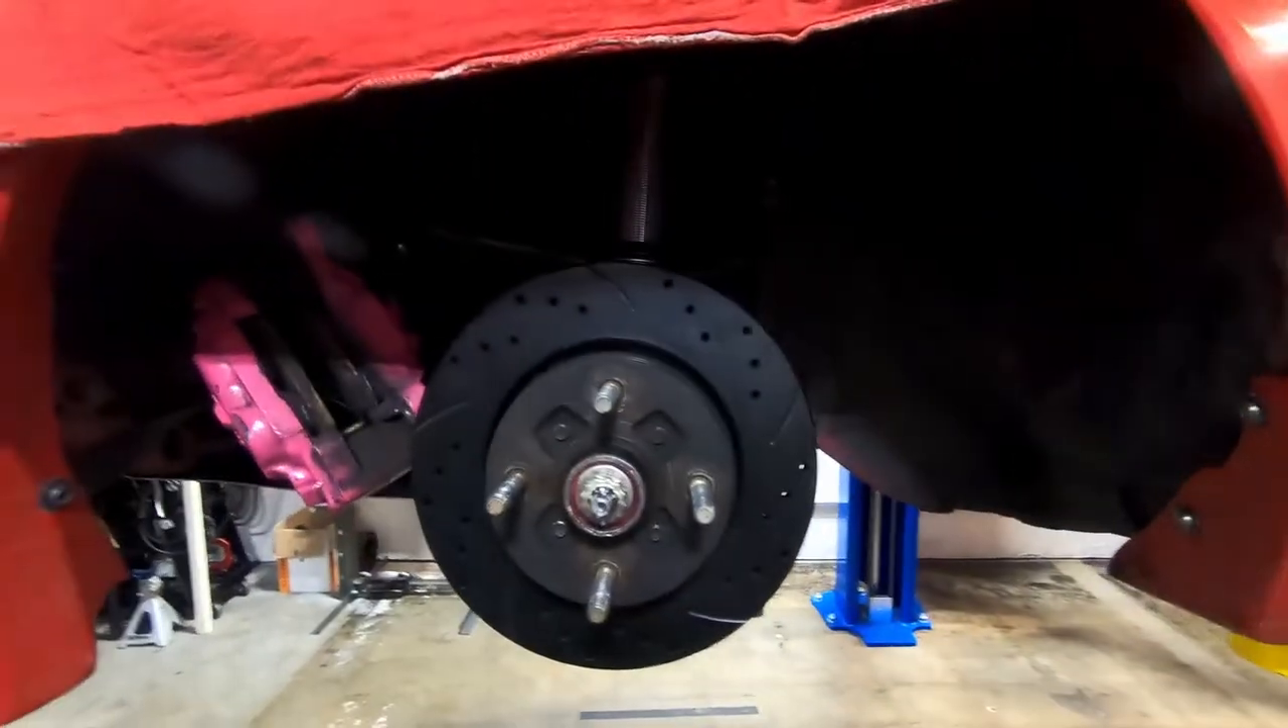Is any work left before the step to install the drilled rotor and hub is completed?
No.